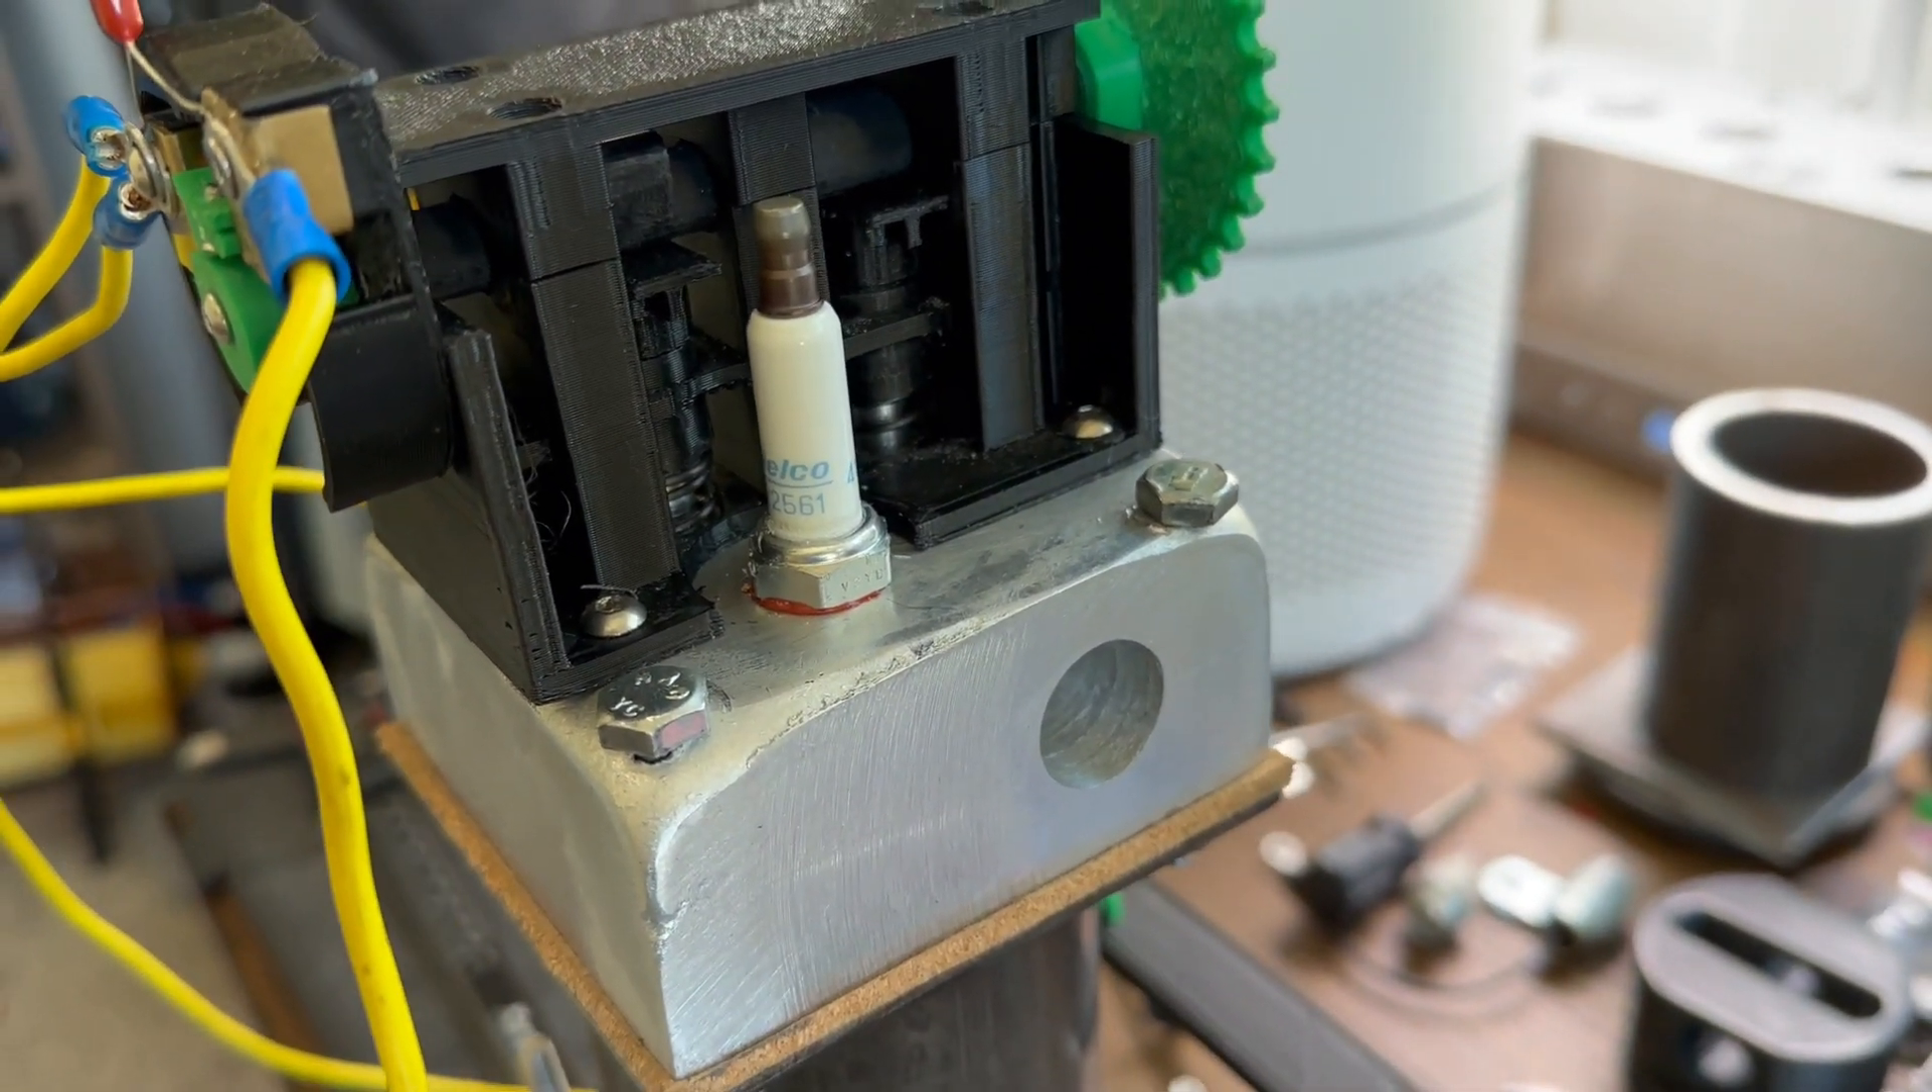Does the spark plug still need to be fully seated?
No.